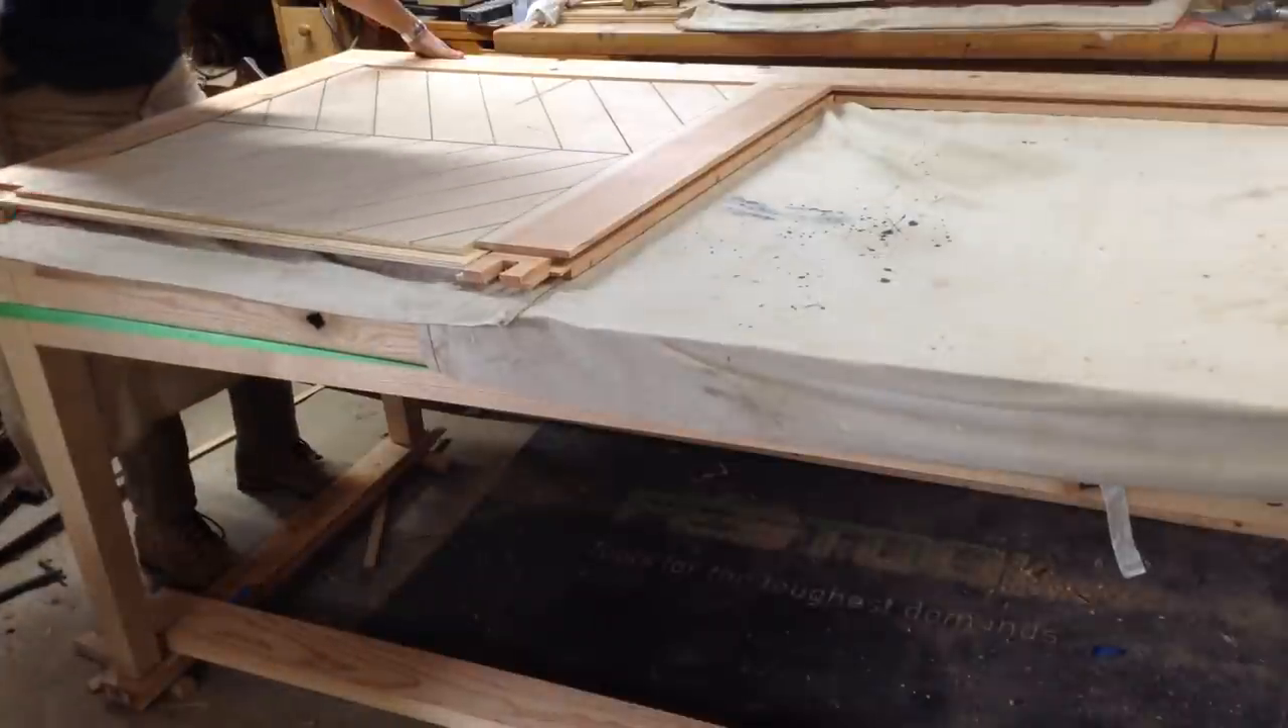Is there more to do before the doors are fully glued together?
Yes.